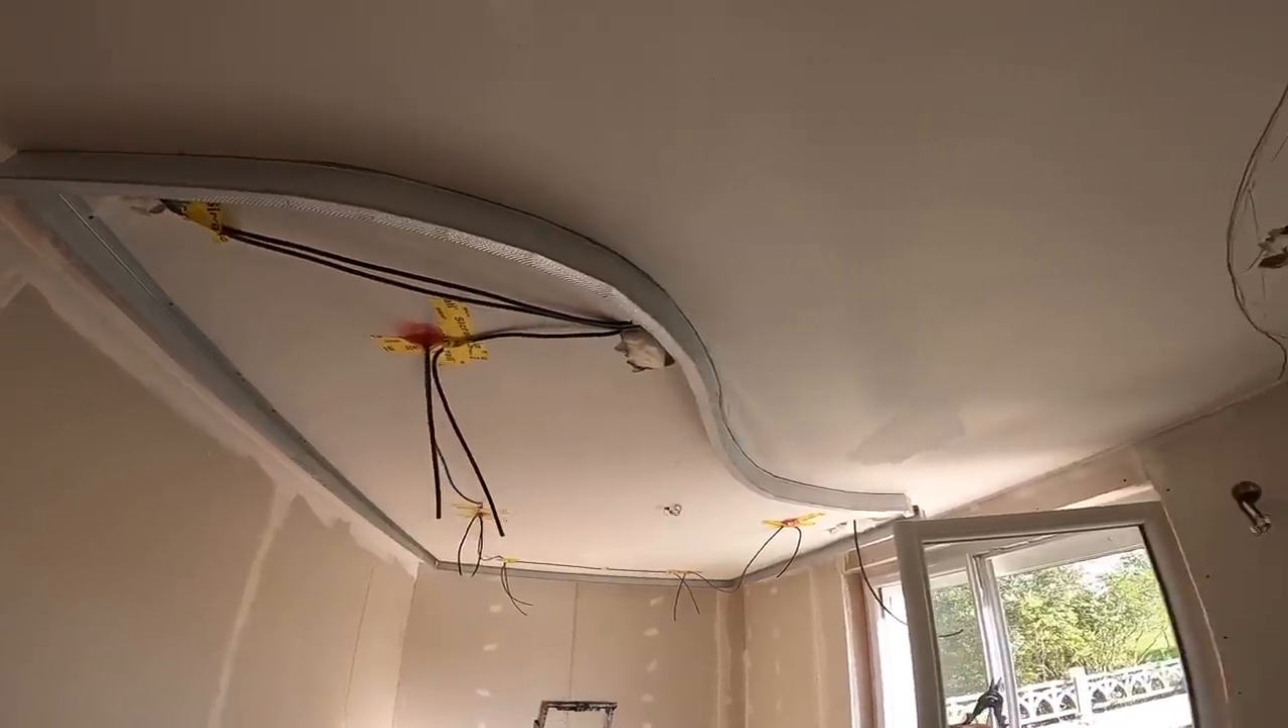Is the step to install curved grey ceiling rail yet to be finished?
No.